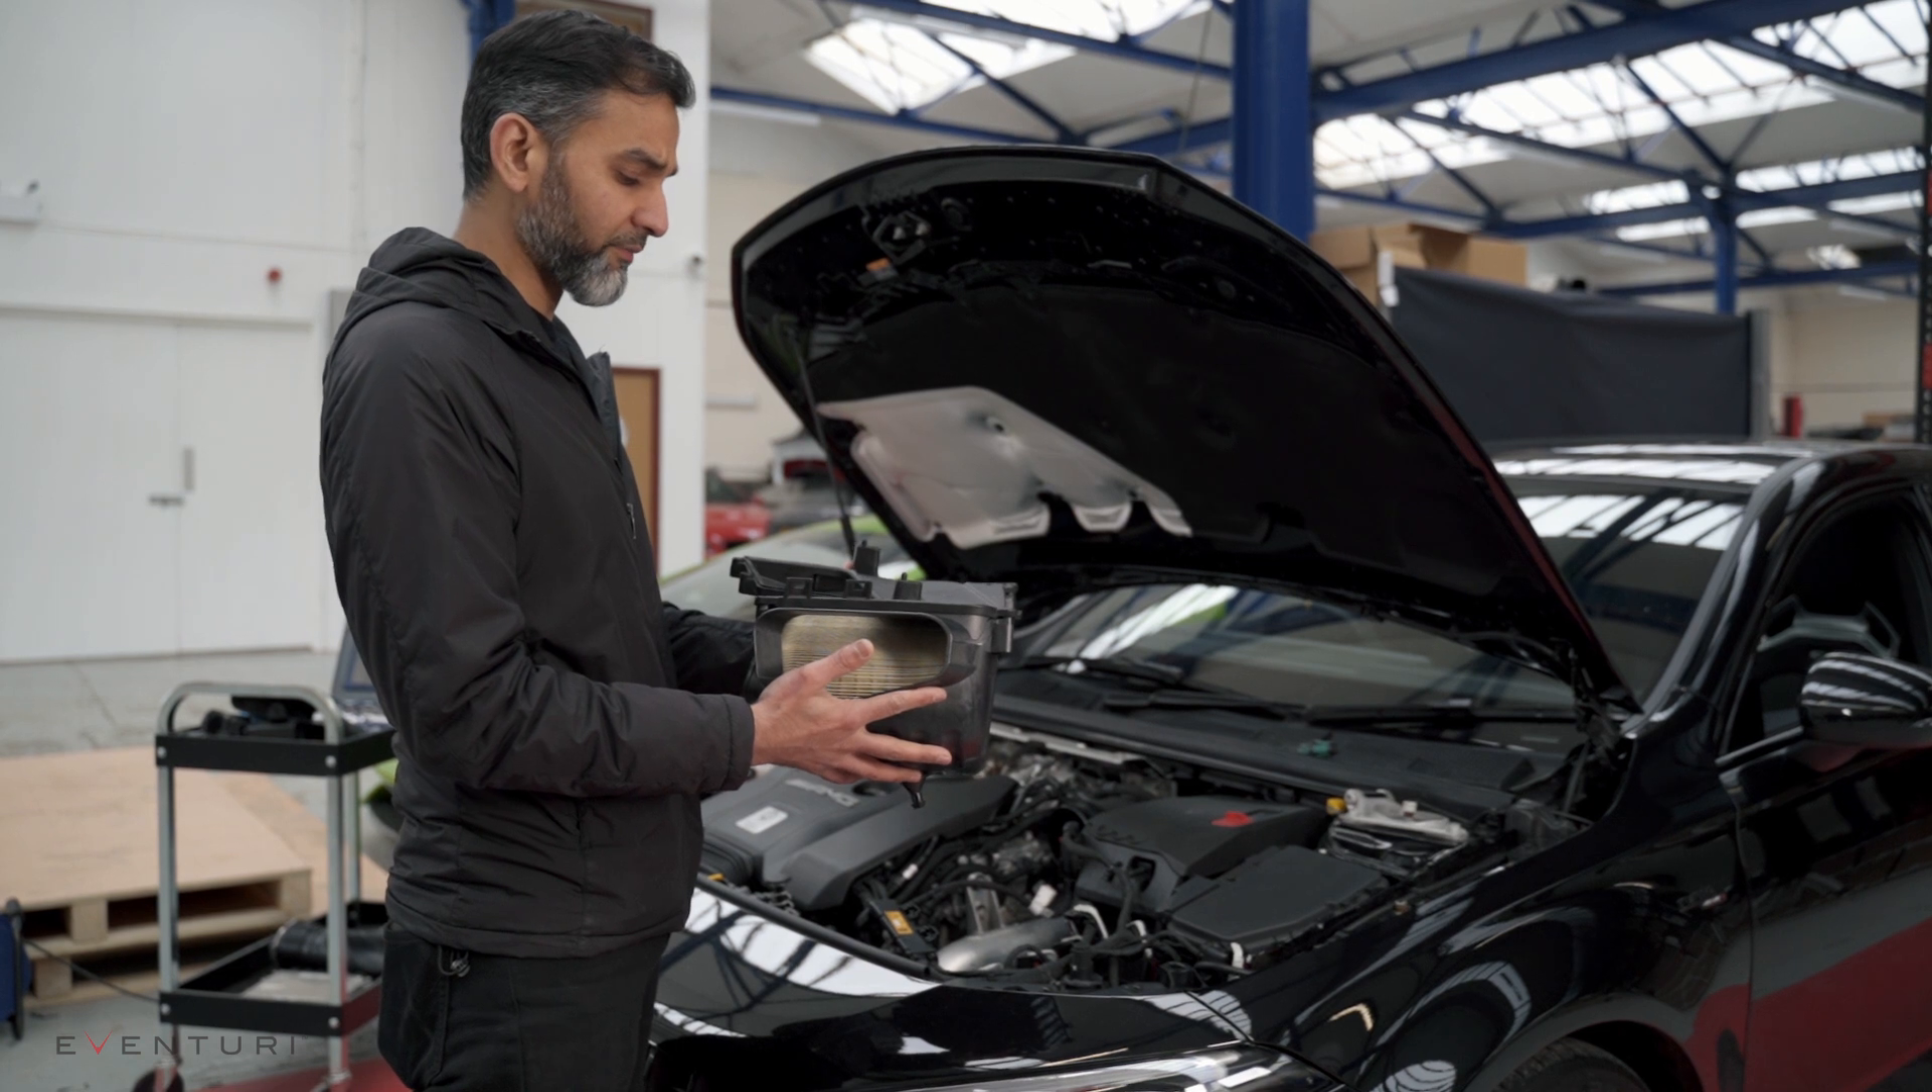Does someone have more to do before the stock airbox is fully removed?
No.